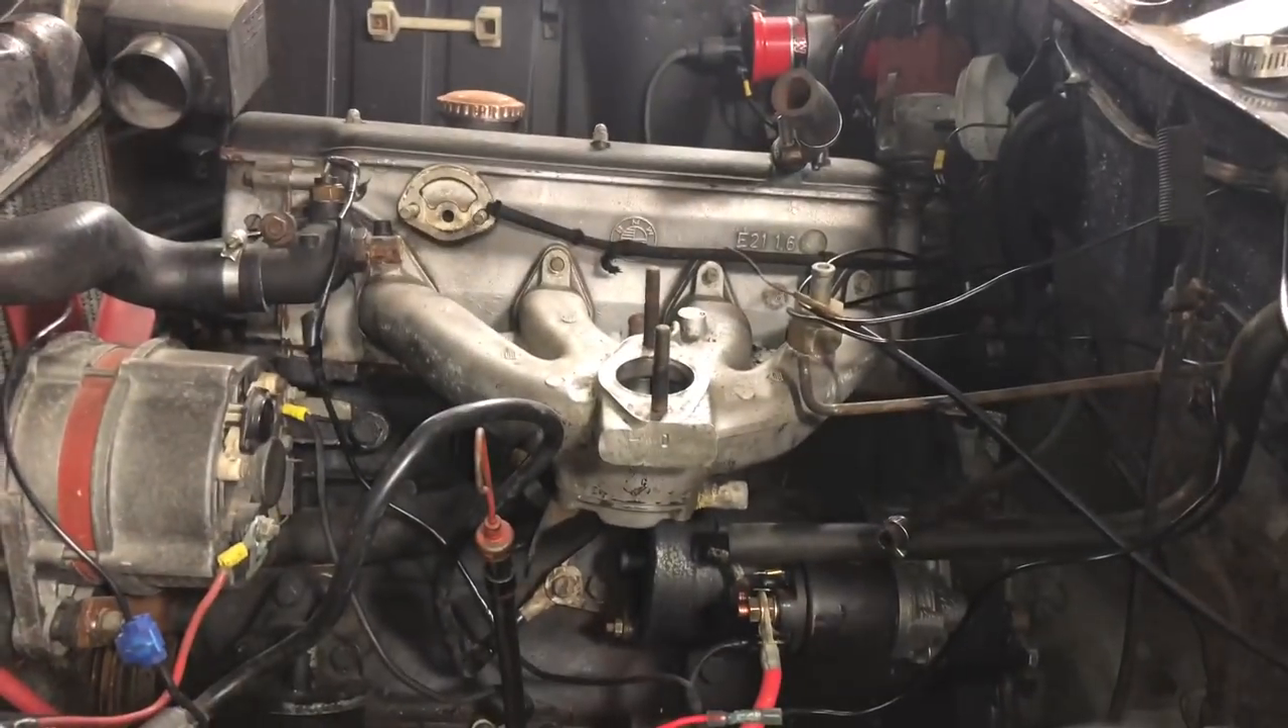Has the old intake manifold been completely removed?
No.